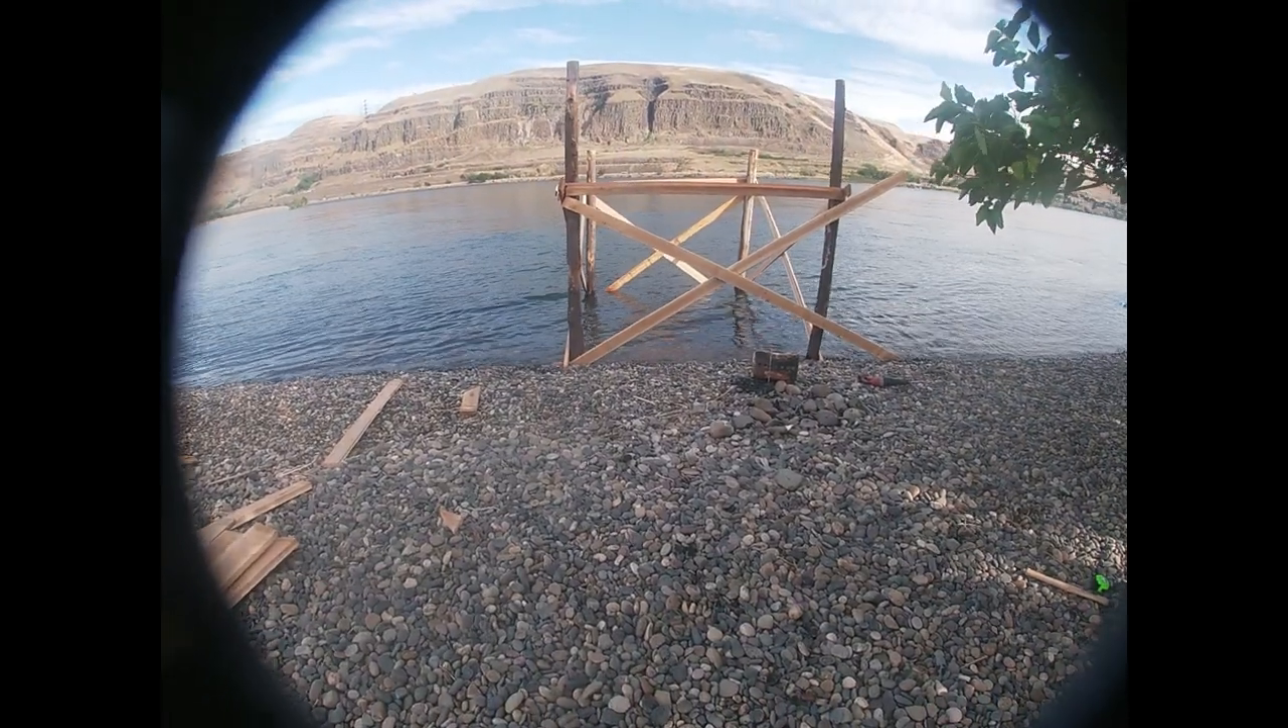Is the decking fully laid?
No.